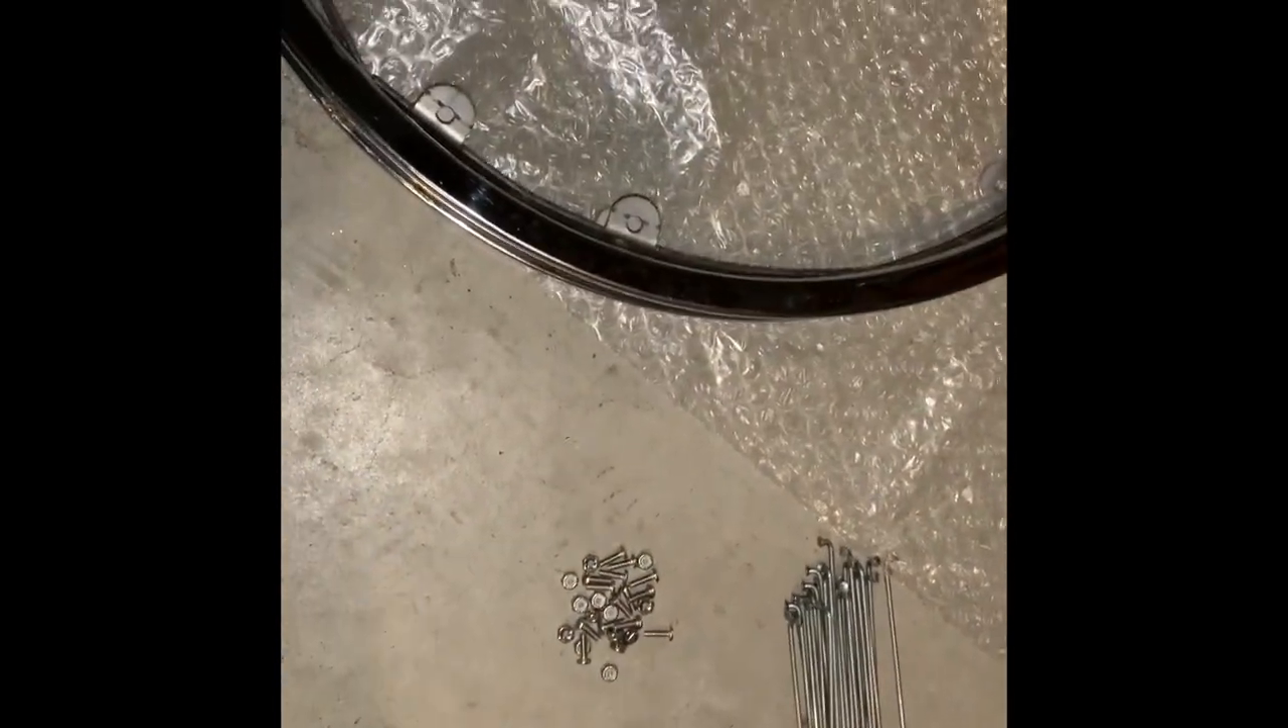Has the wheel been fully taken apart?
Yes.